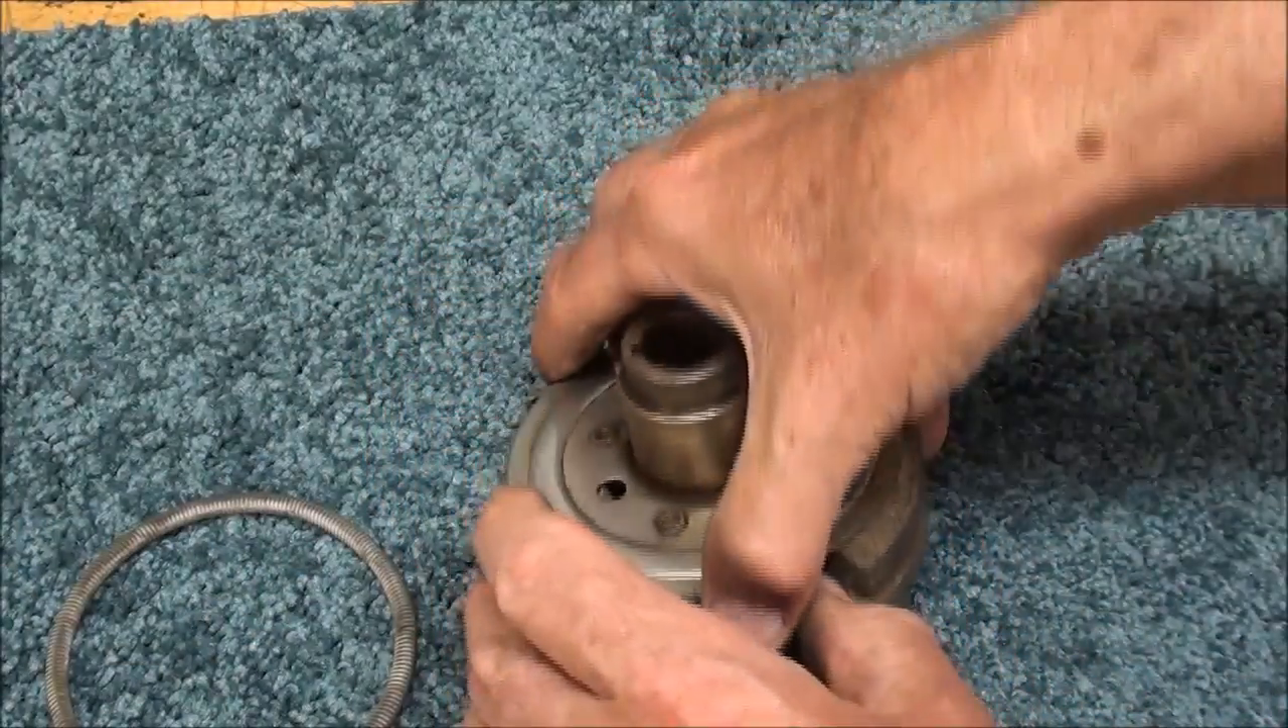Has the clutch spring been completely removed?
Yes.